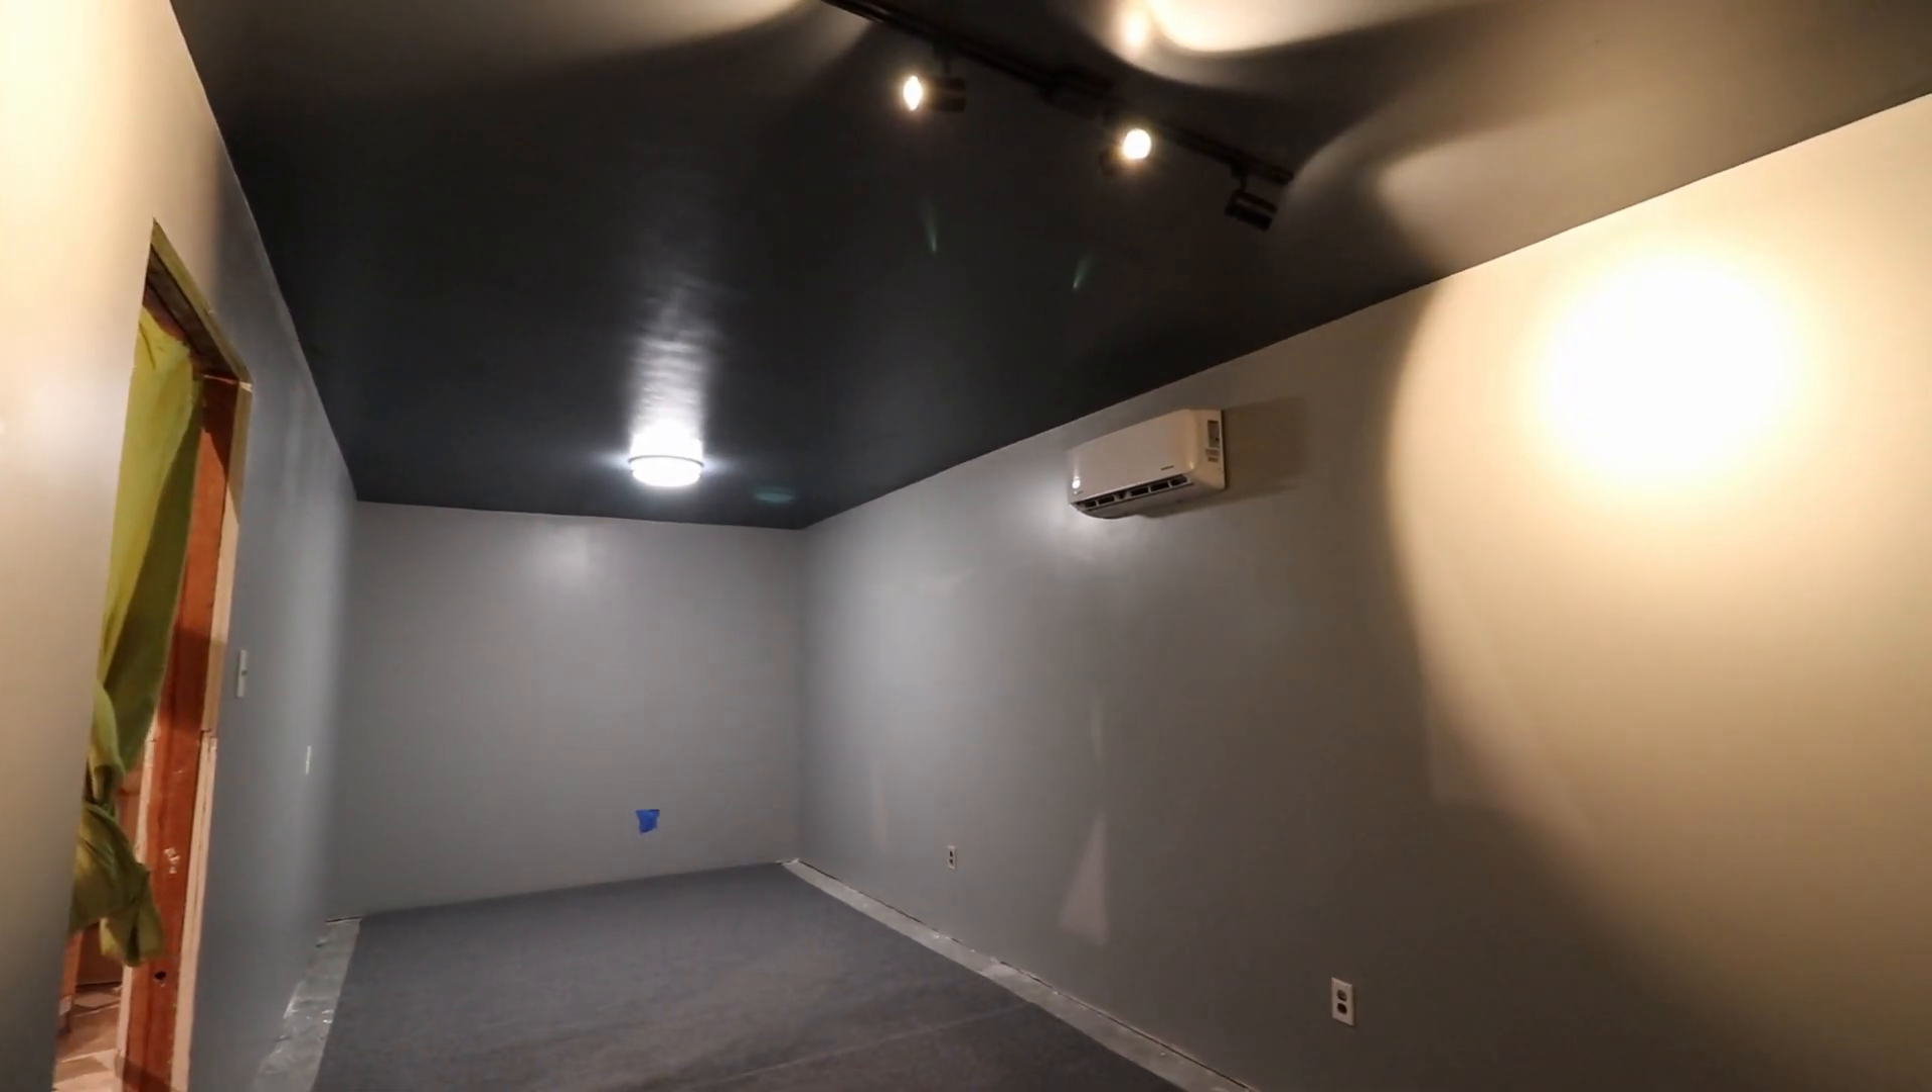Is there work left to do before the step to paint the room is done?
No.